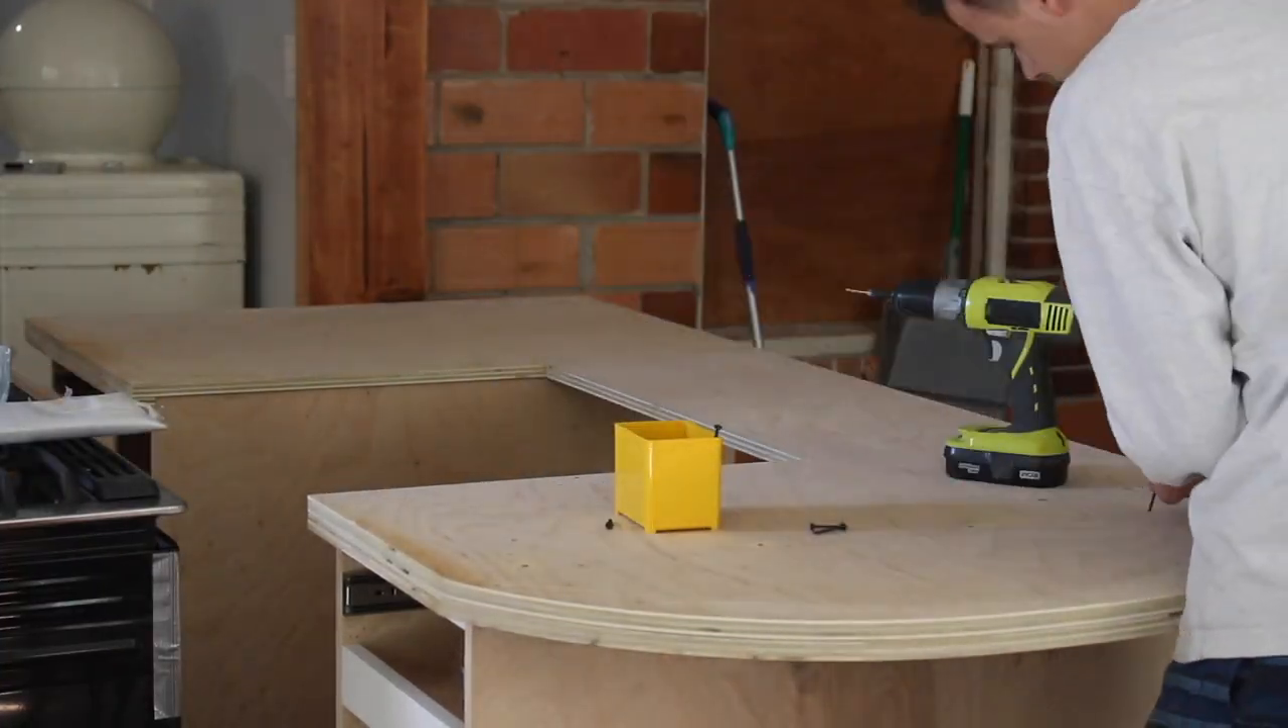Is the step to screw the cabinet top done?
No.